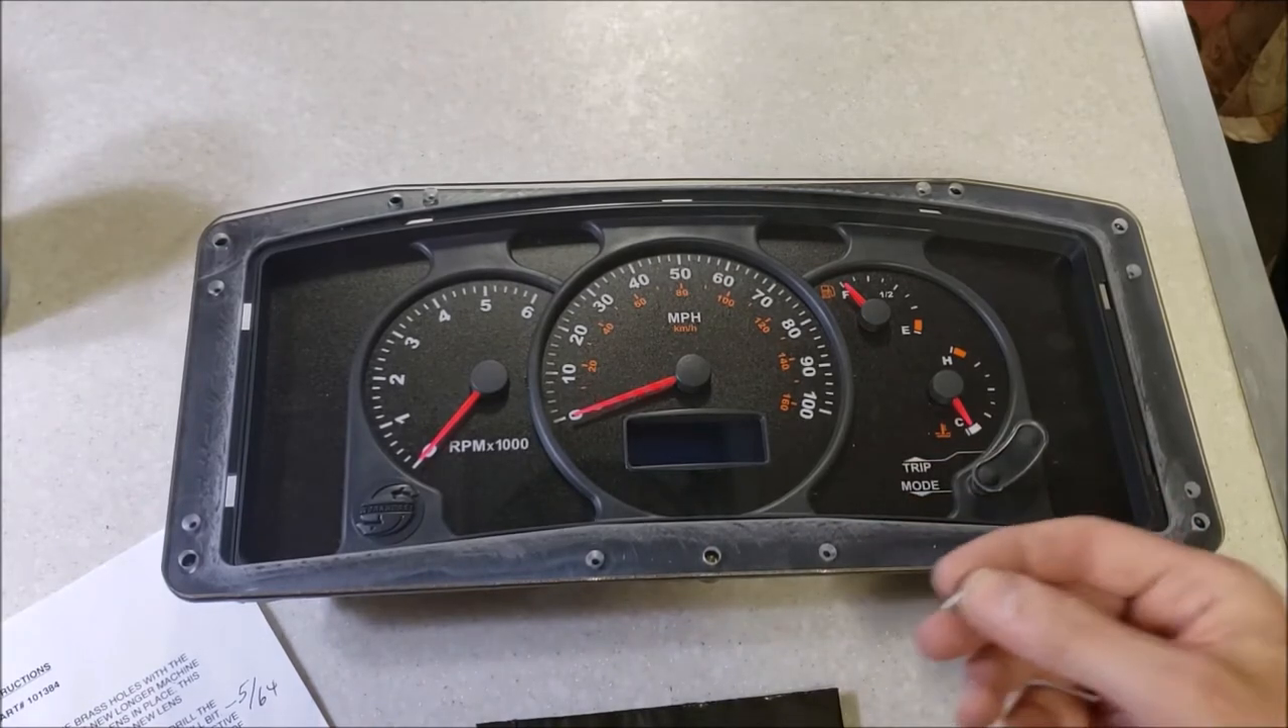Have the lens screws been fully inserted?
No.